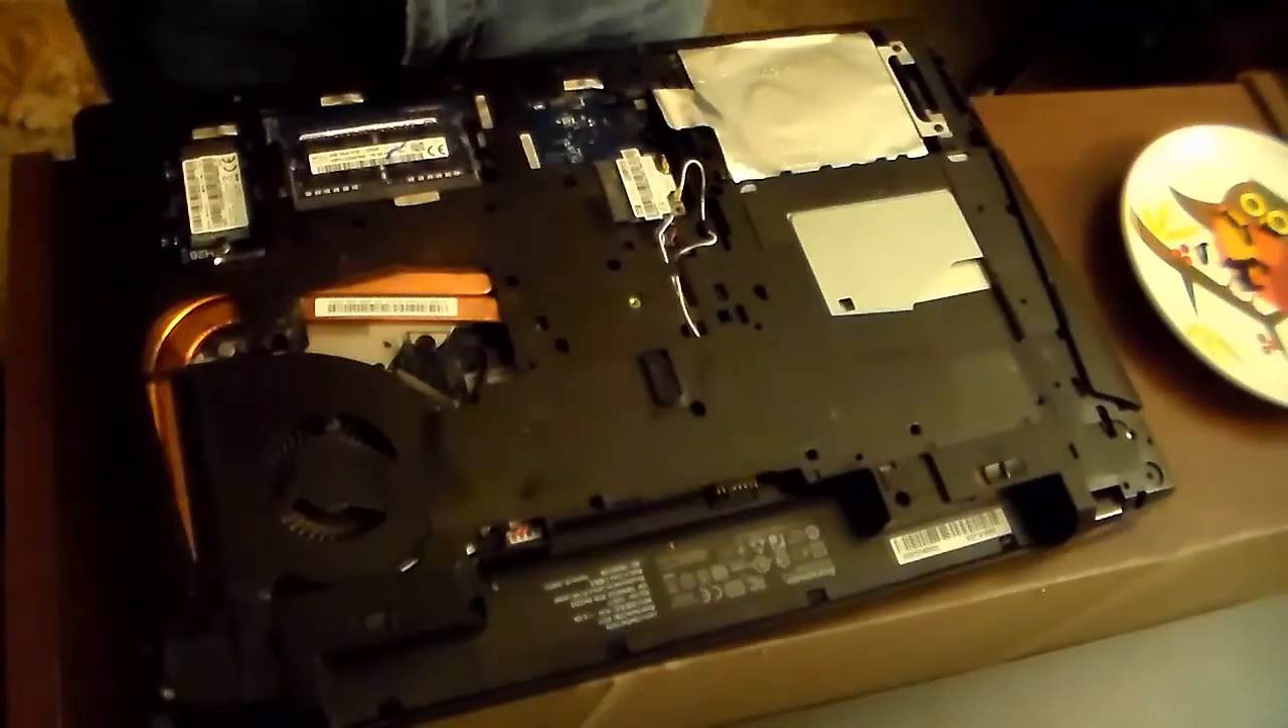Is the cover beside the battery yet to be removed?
No.